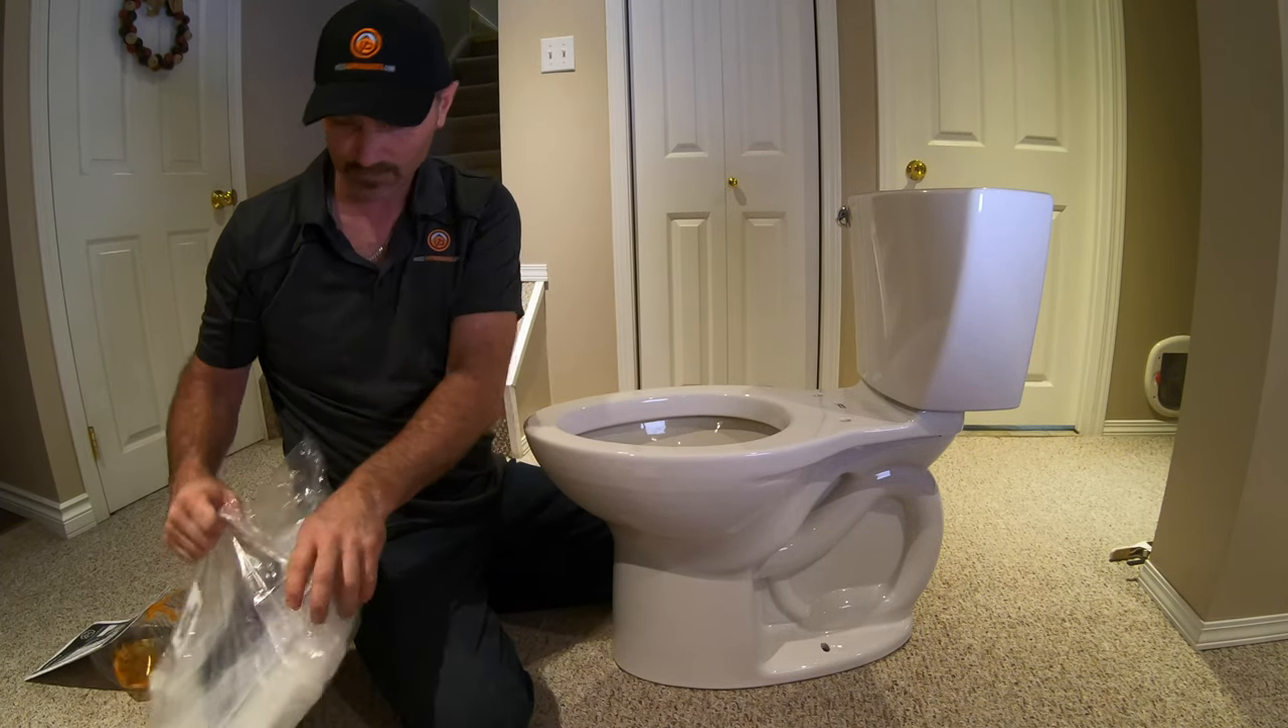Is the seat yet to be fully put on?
Yes.